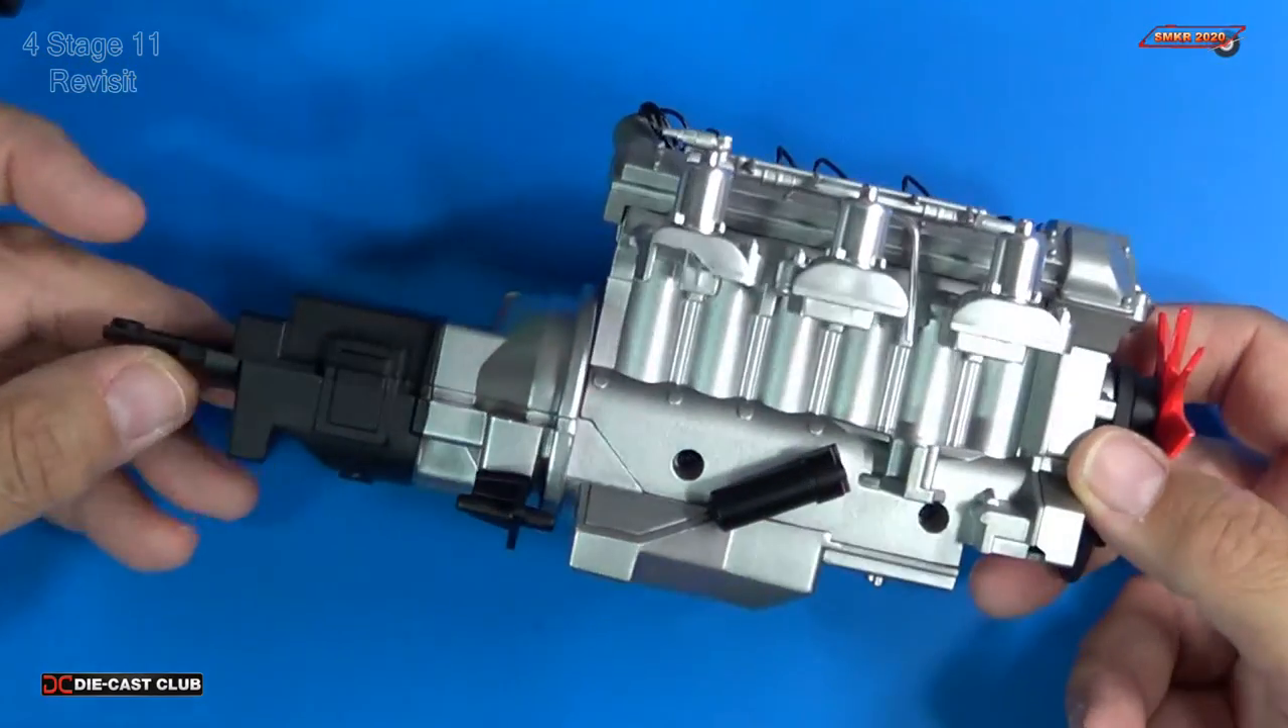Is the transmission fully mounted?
Yes.